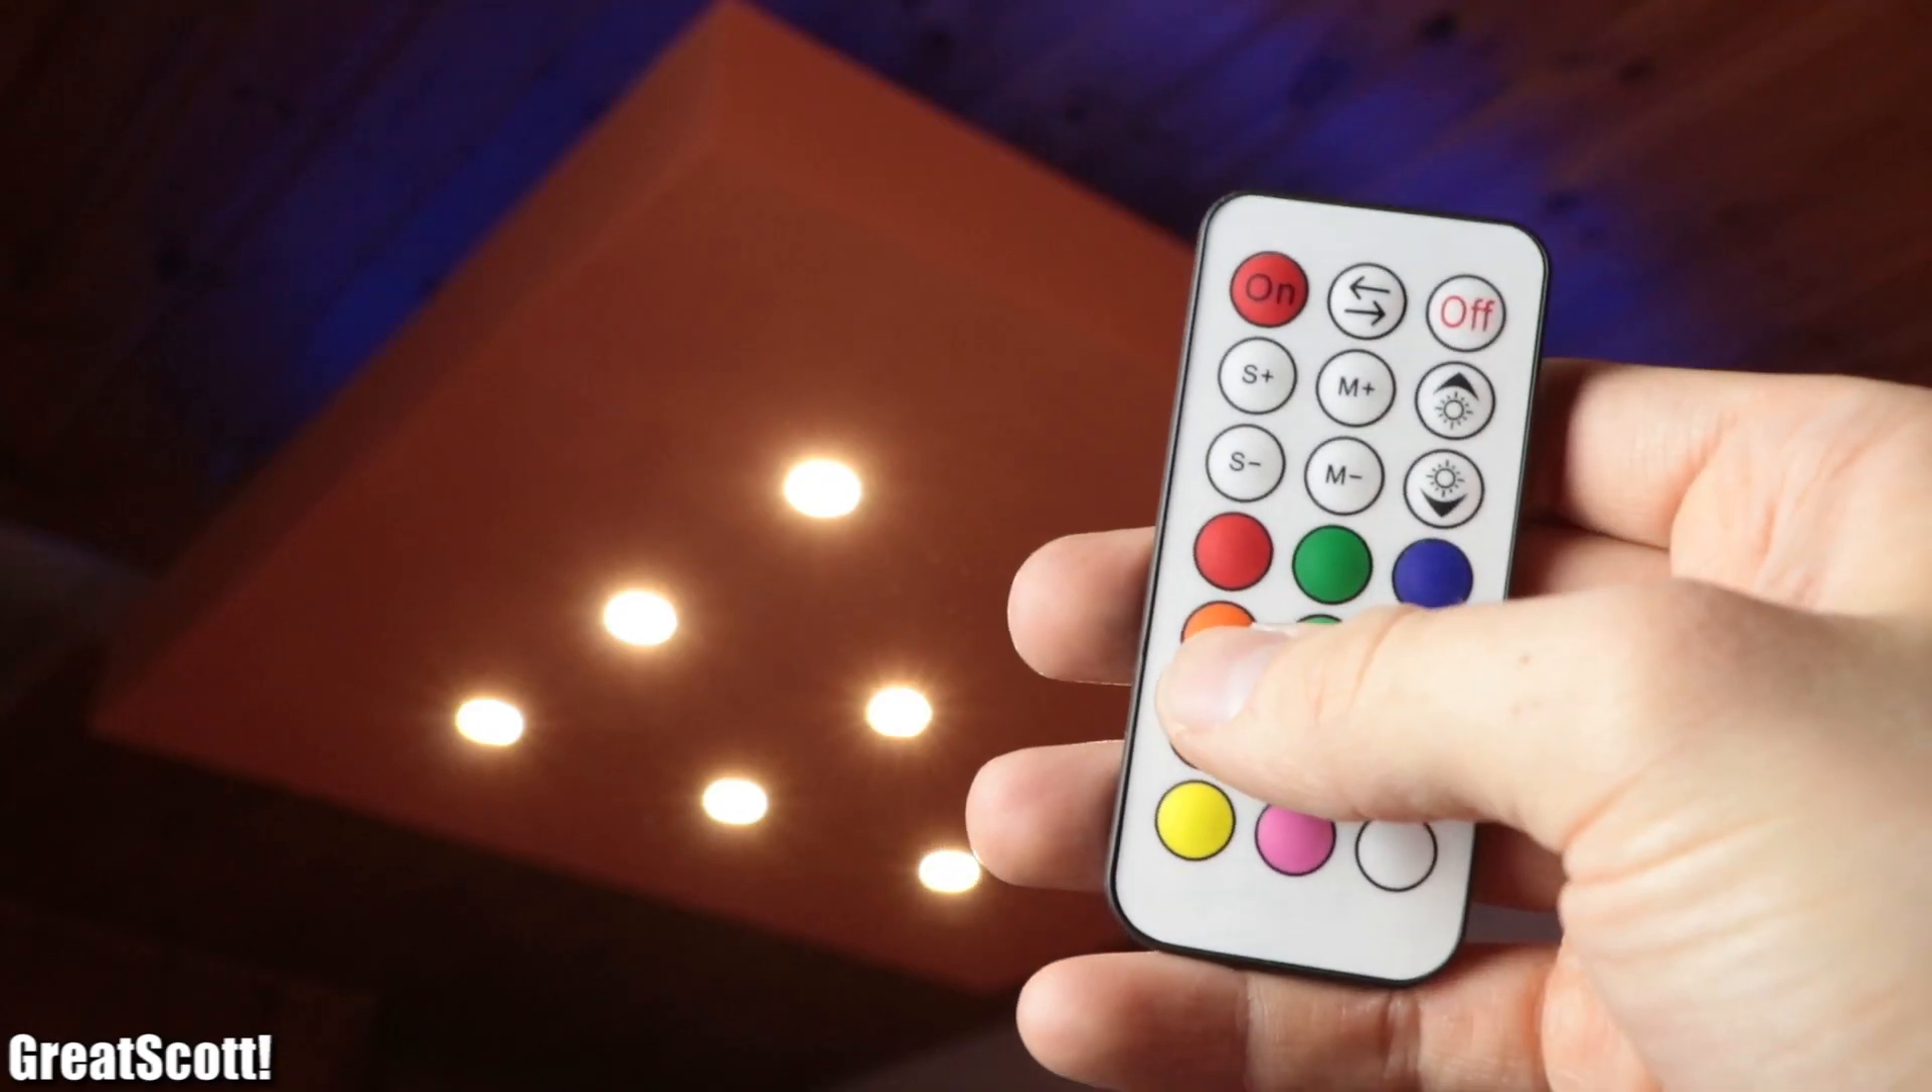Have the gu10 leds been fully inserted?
Yes.